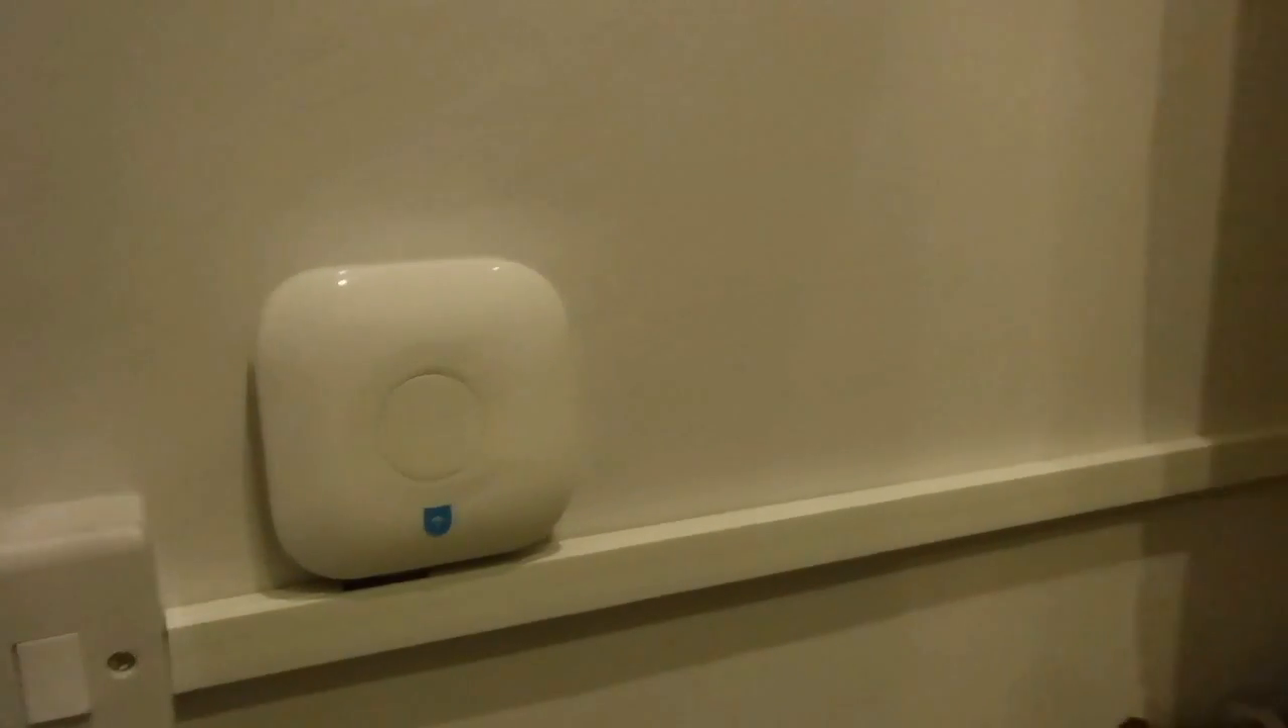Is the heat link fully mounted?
Yes.